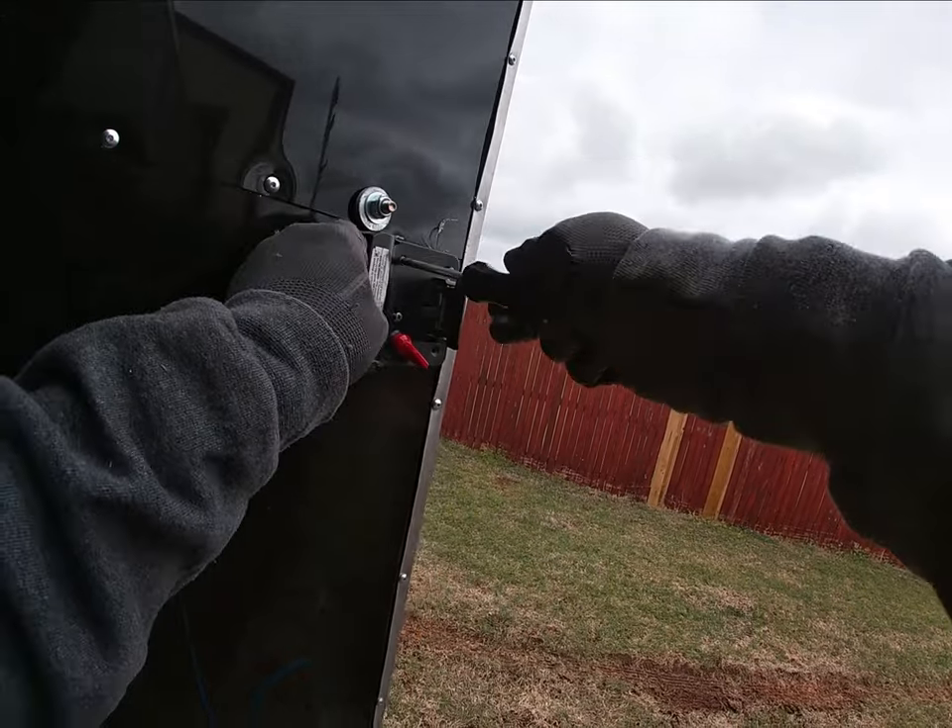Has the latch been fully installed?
No.